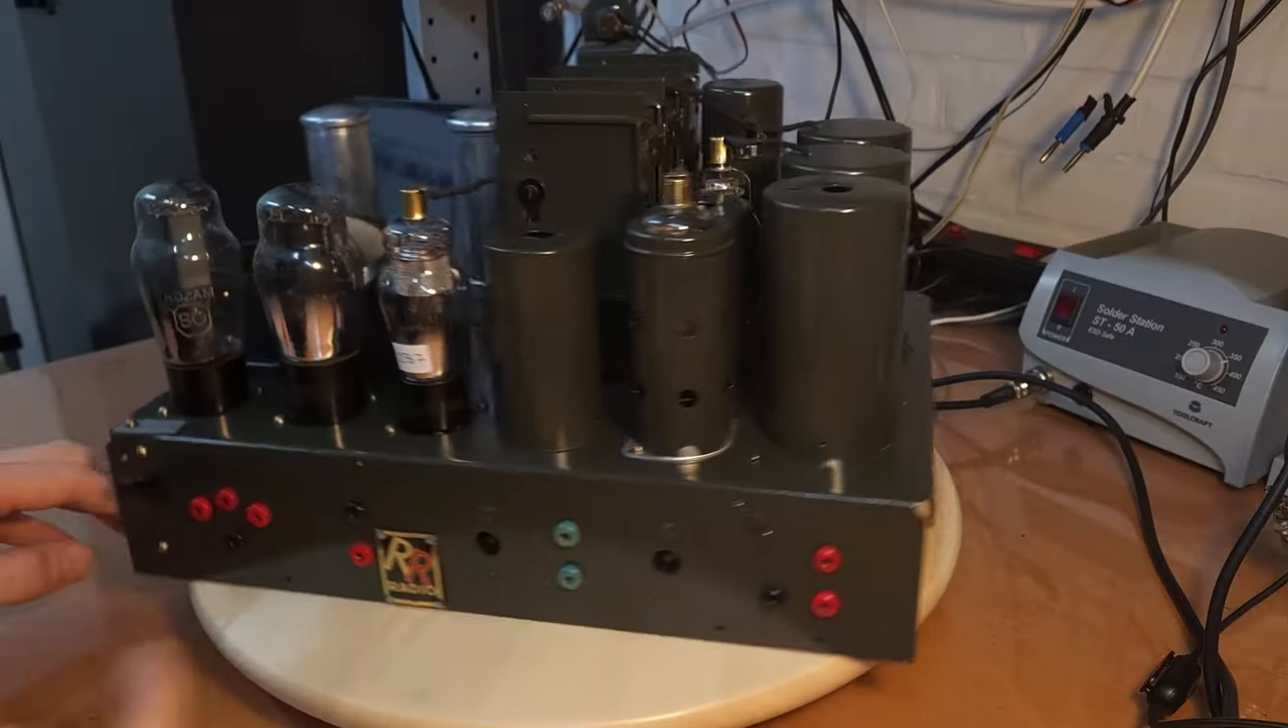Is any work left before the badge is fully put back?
No.